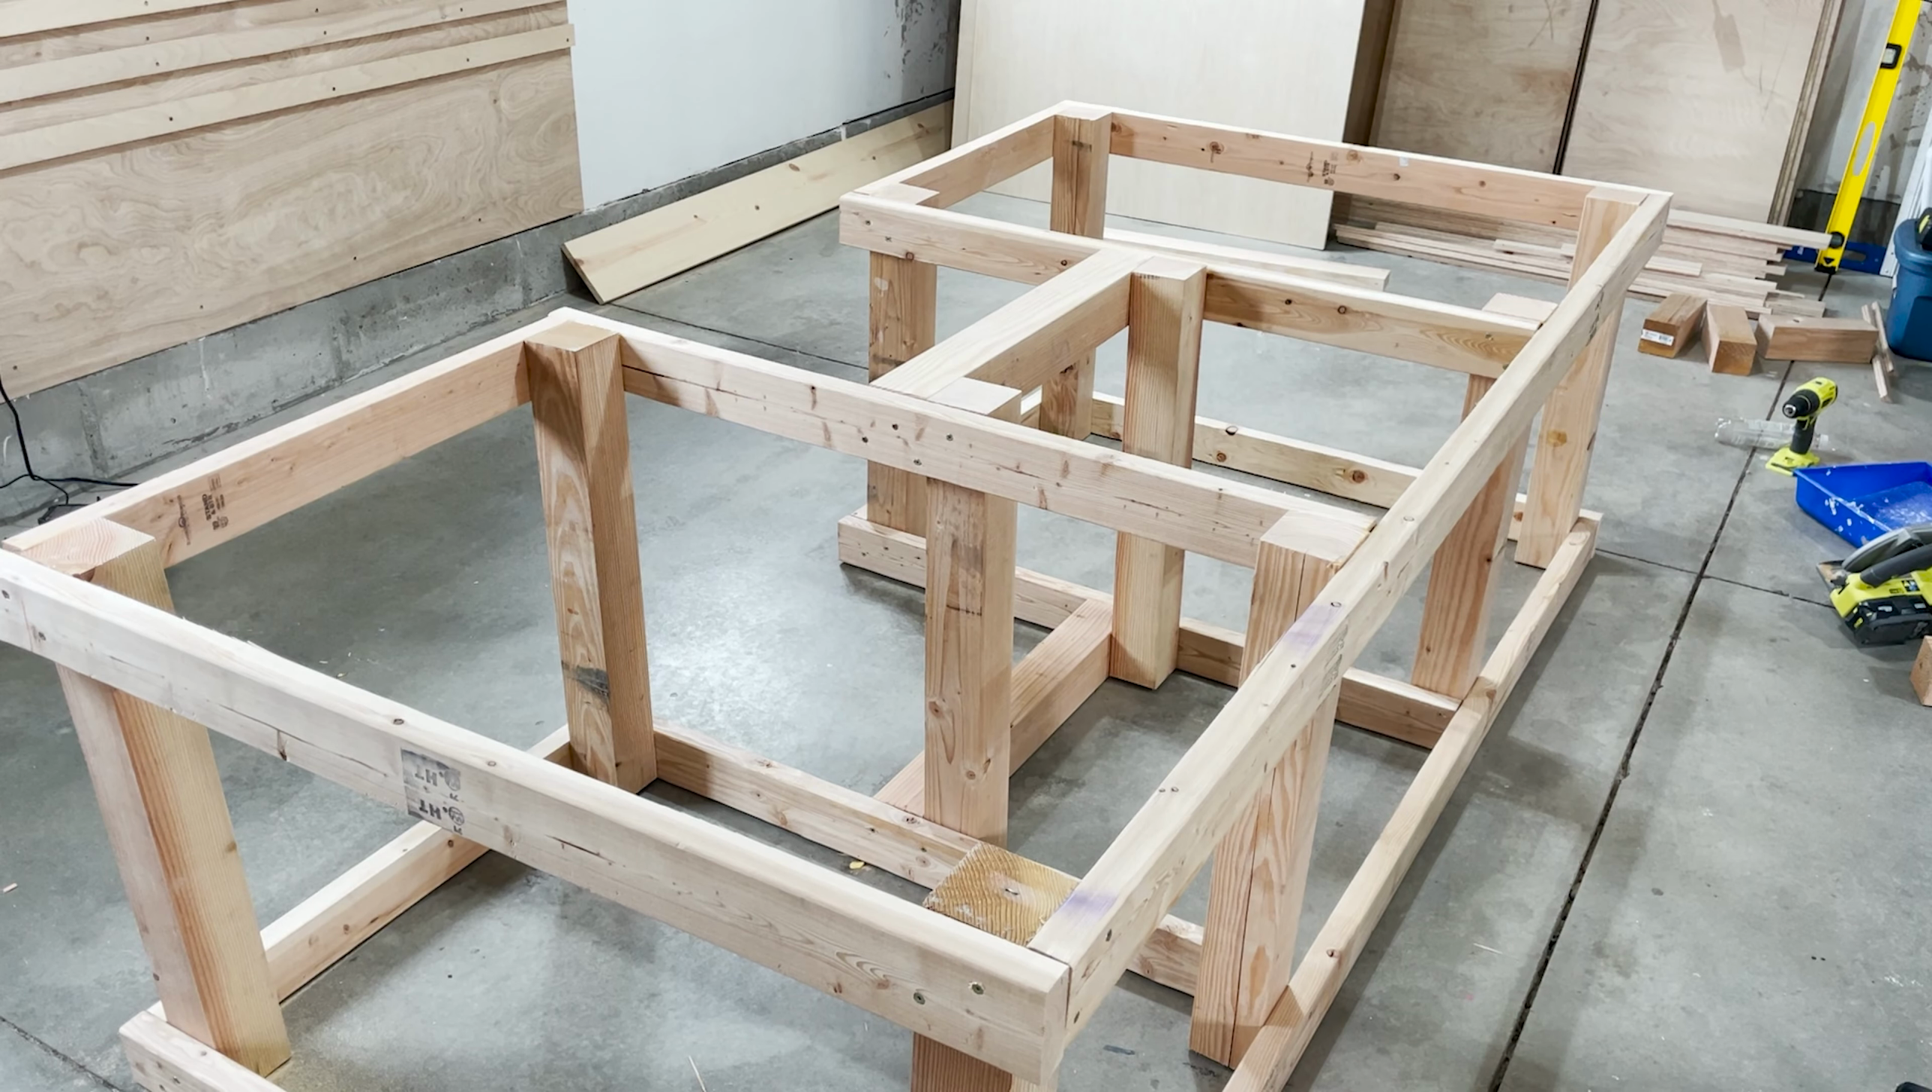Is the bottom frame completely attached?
Yes.